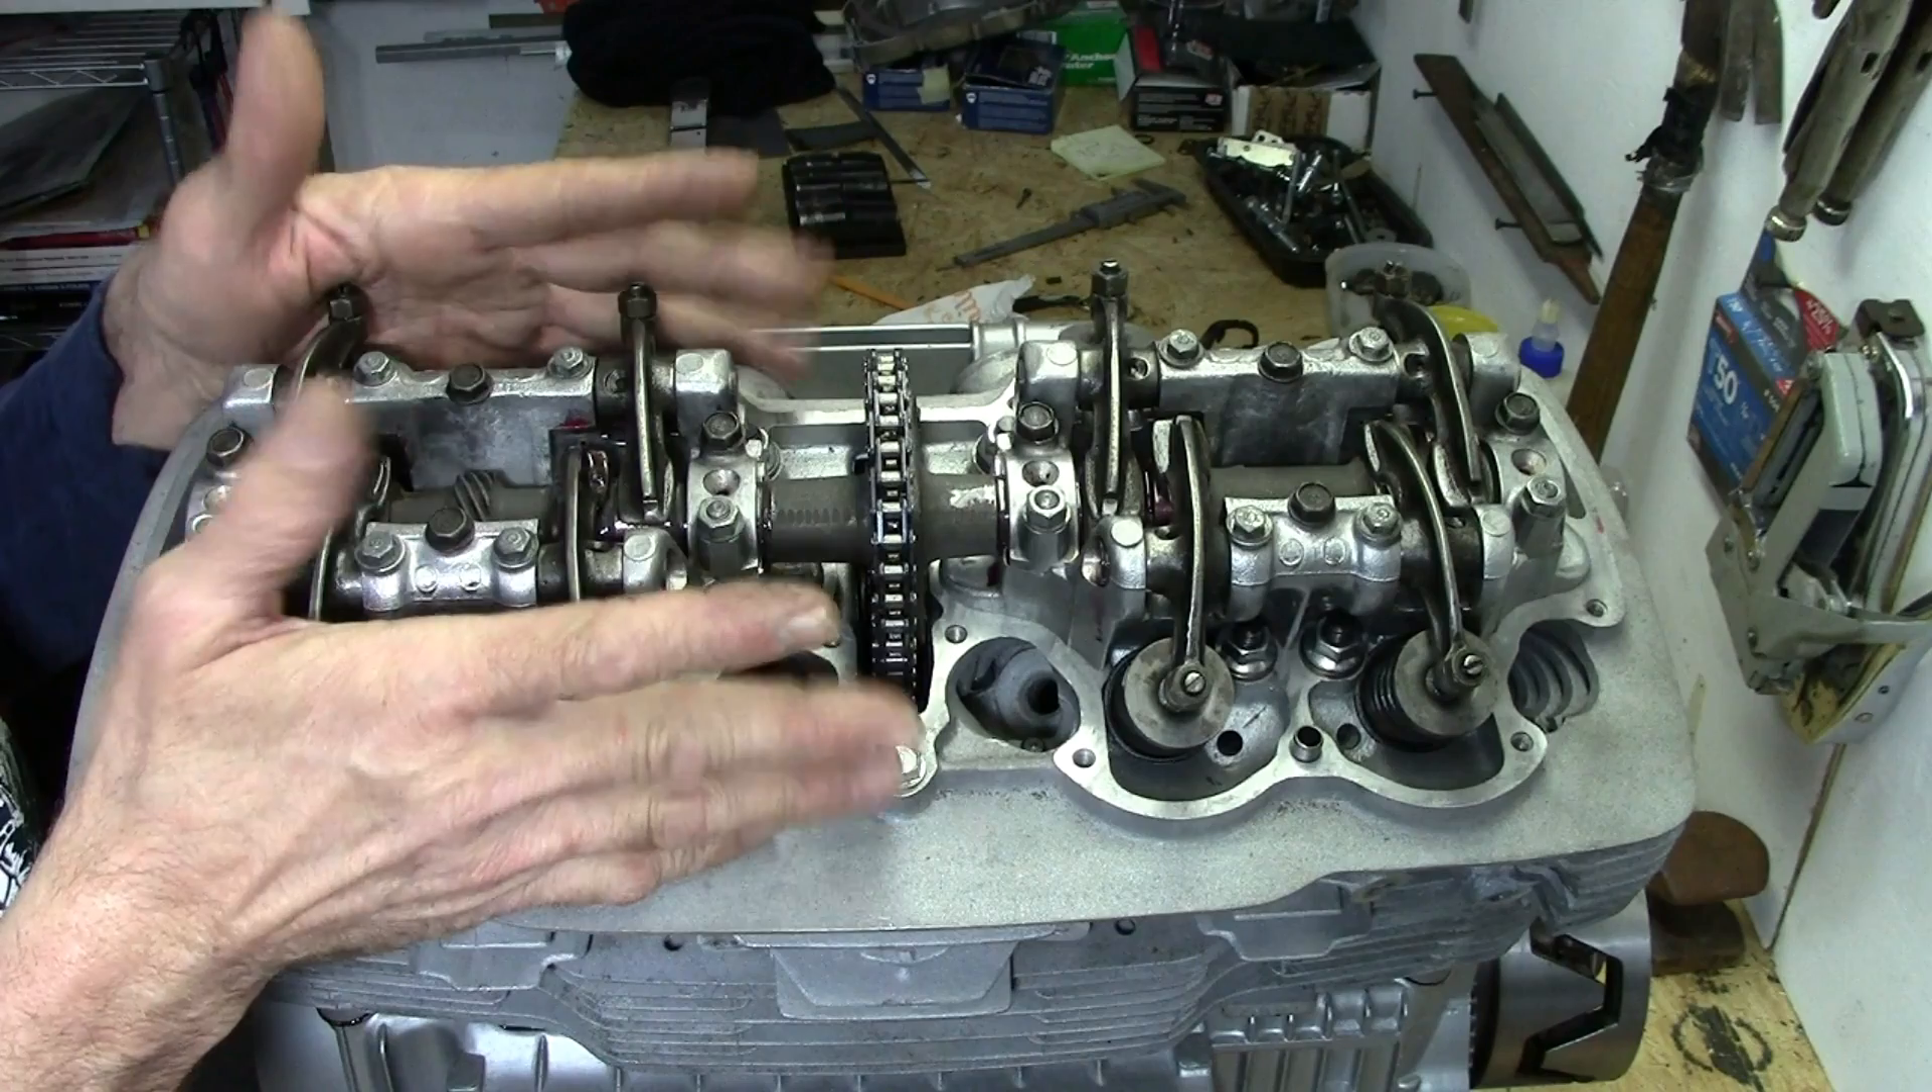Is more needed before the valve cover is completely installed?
Yes.